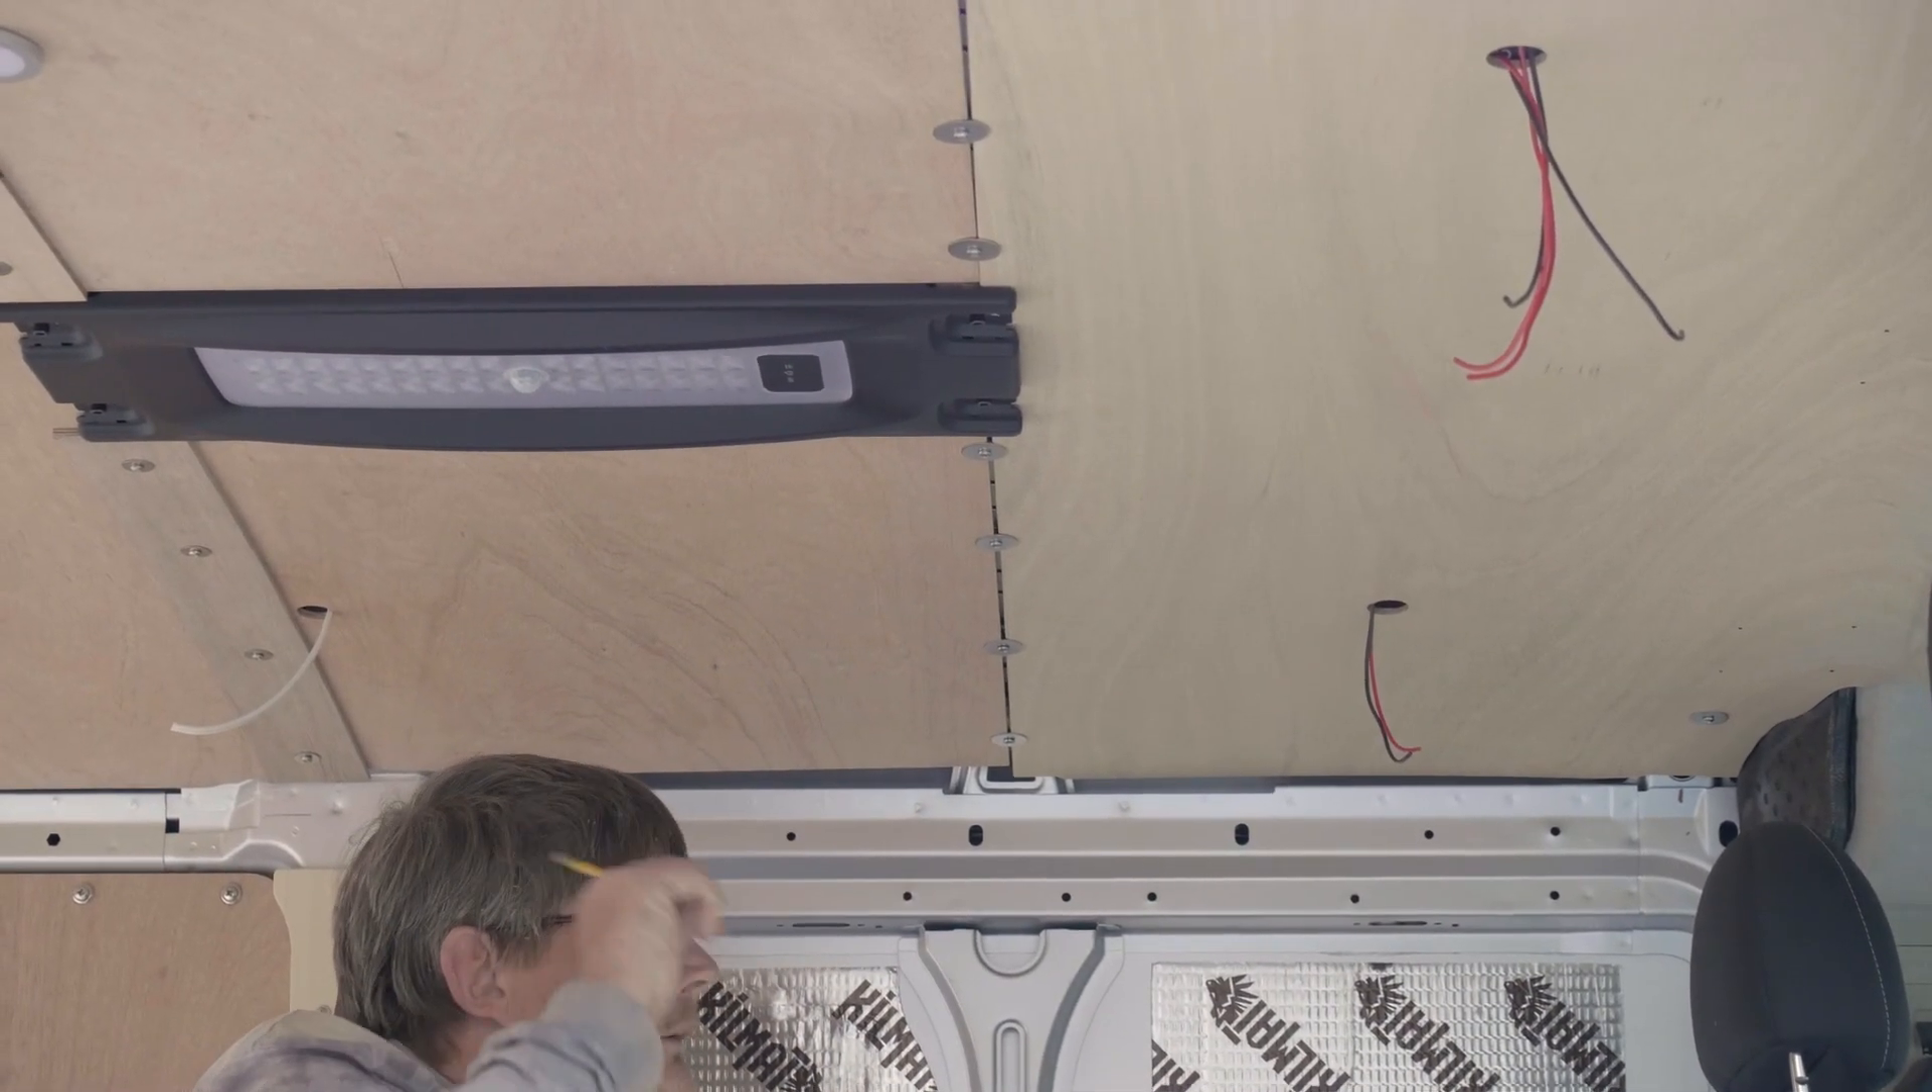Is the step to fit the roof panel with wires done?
Yes.